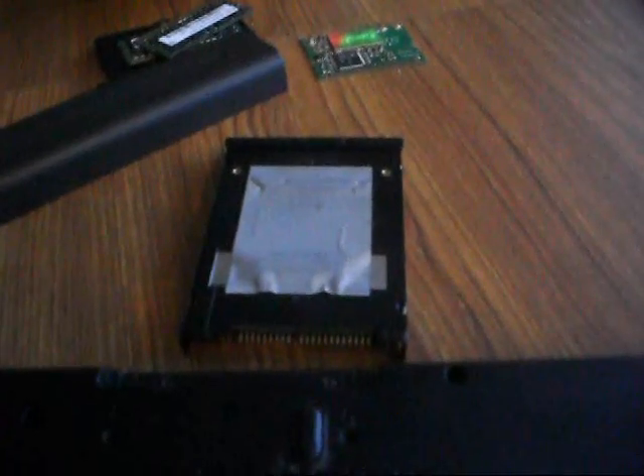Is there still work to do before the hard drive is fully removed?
No.